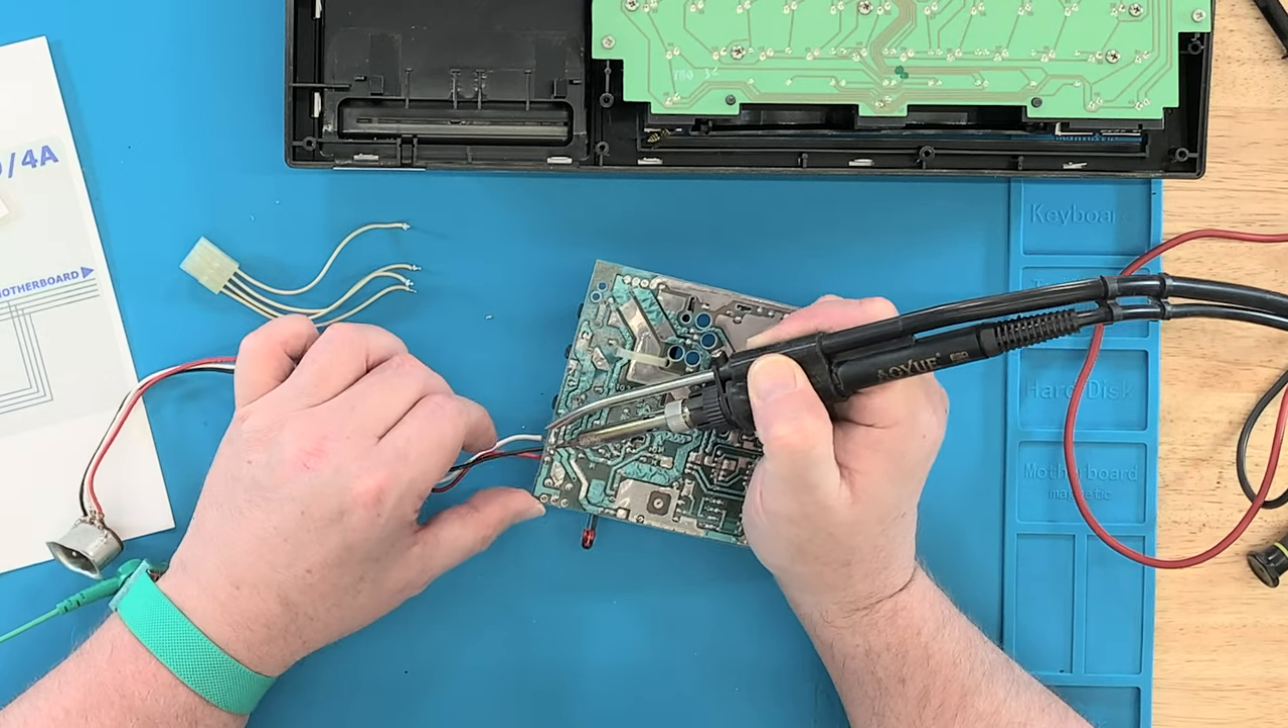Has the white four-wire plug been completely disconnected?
Yes.